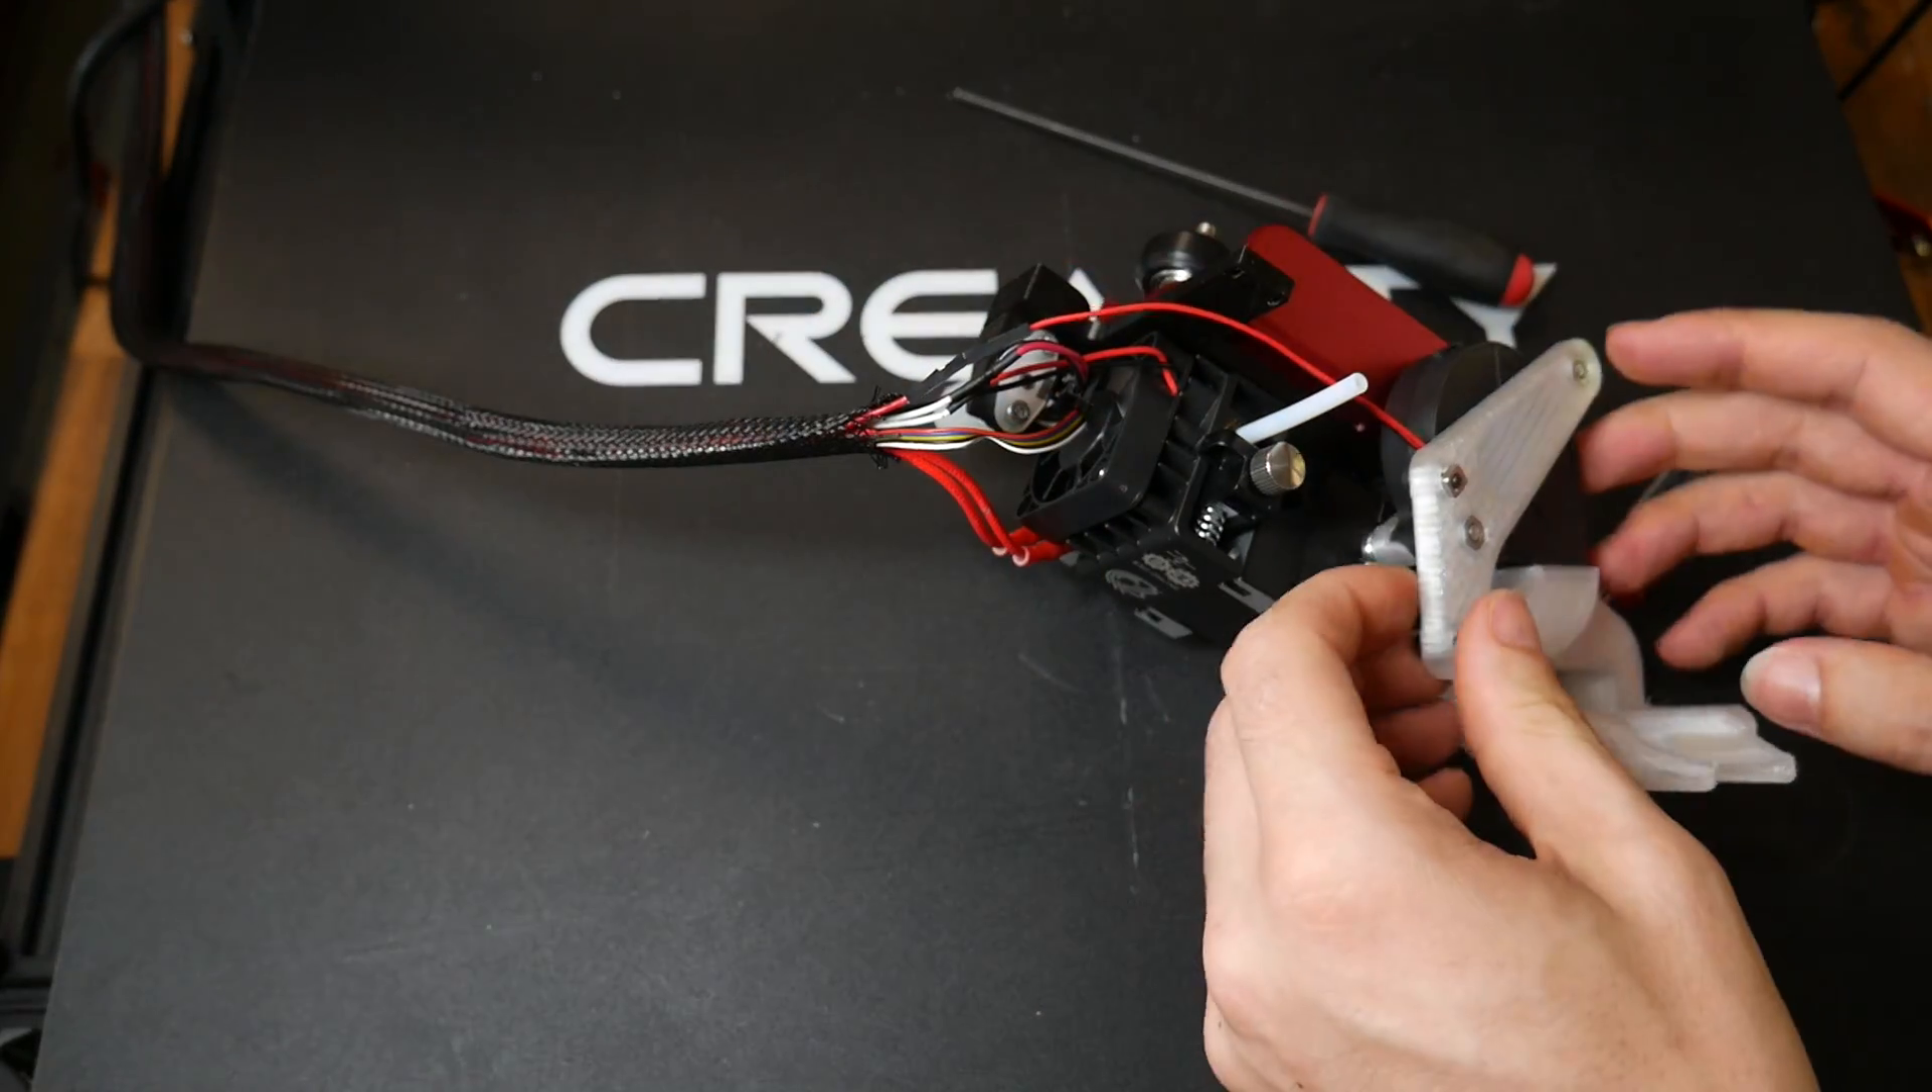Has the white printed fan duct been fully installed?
No.